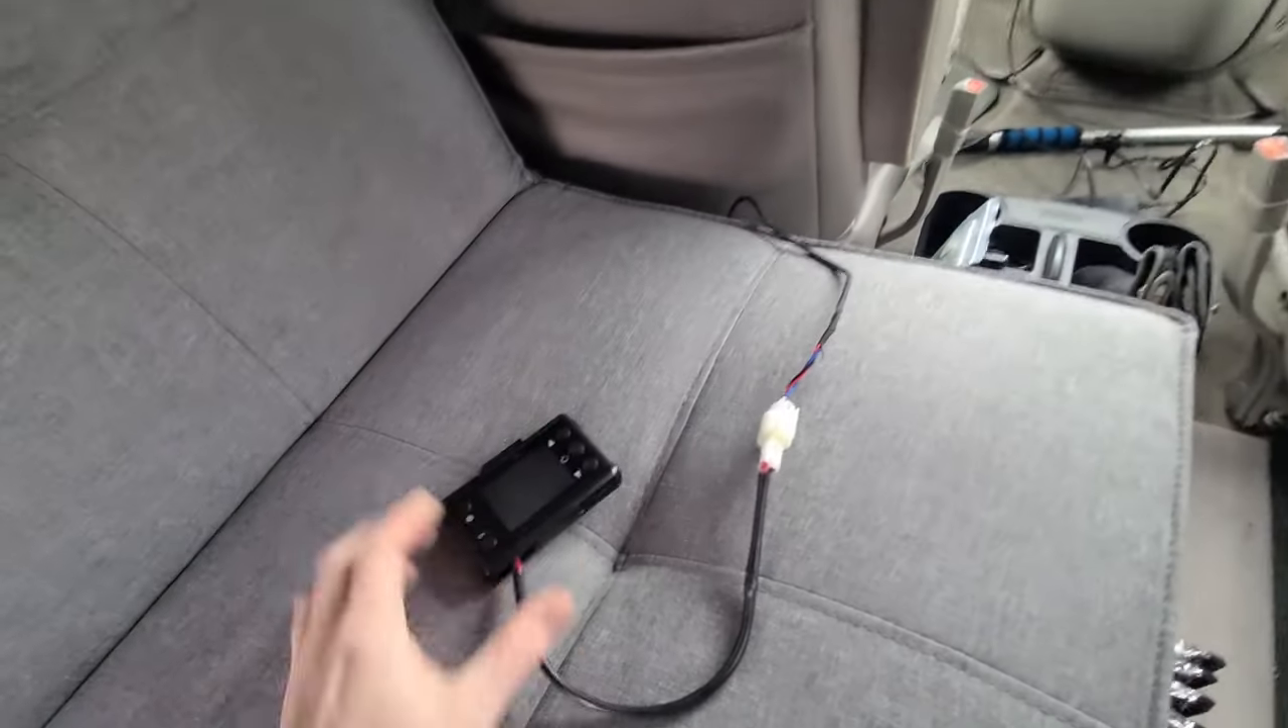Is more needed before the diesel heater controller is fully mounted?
Yes.